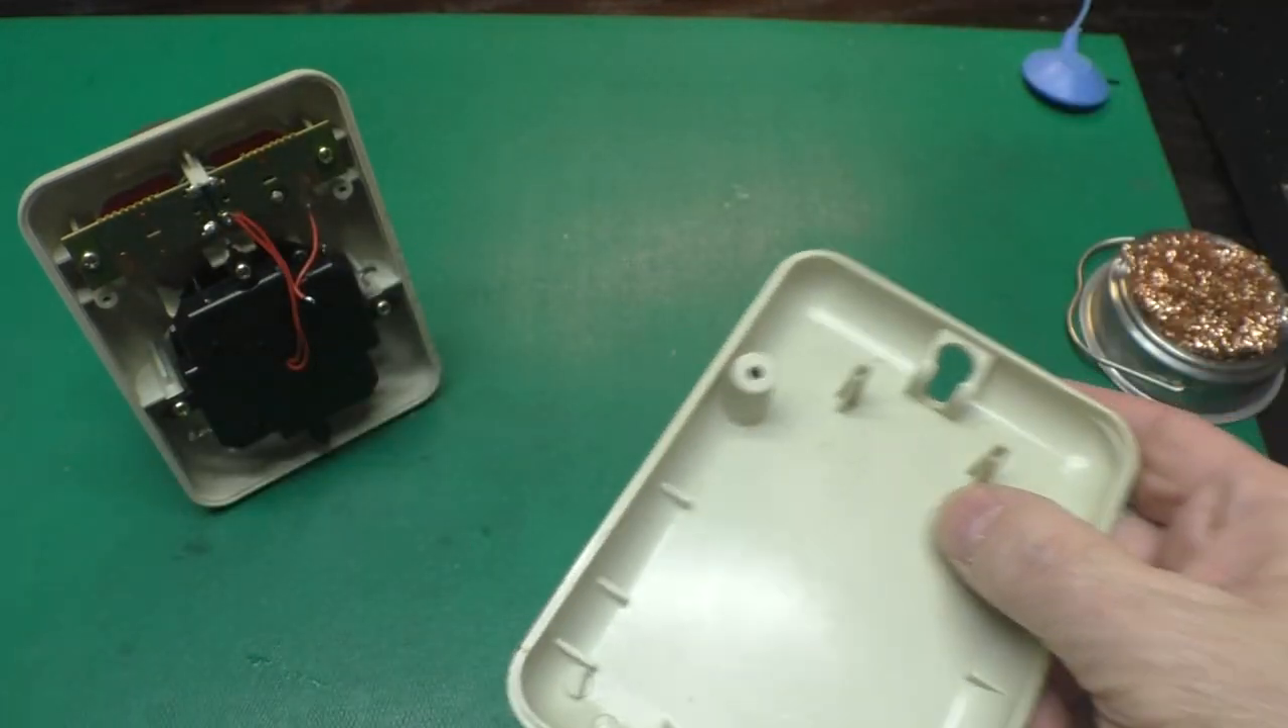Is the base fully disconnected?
Yes.